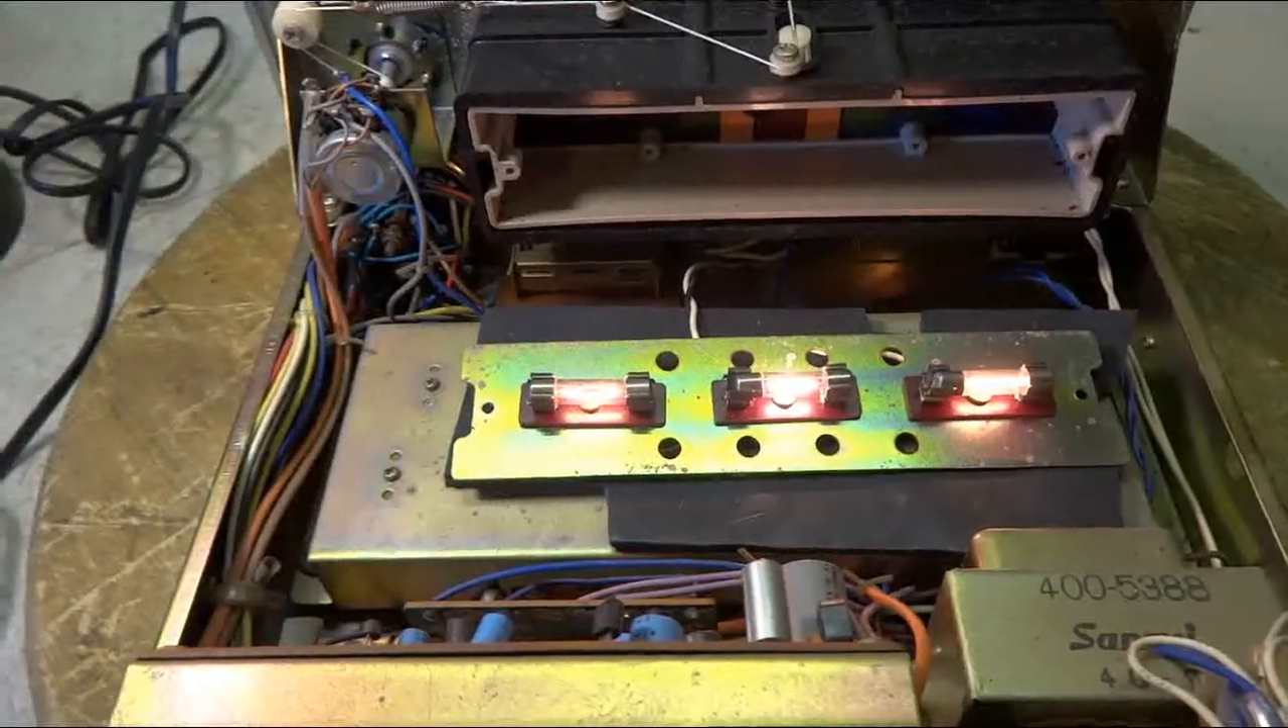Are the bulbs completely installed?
Yes.